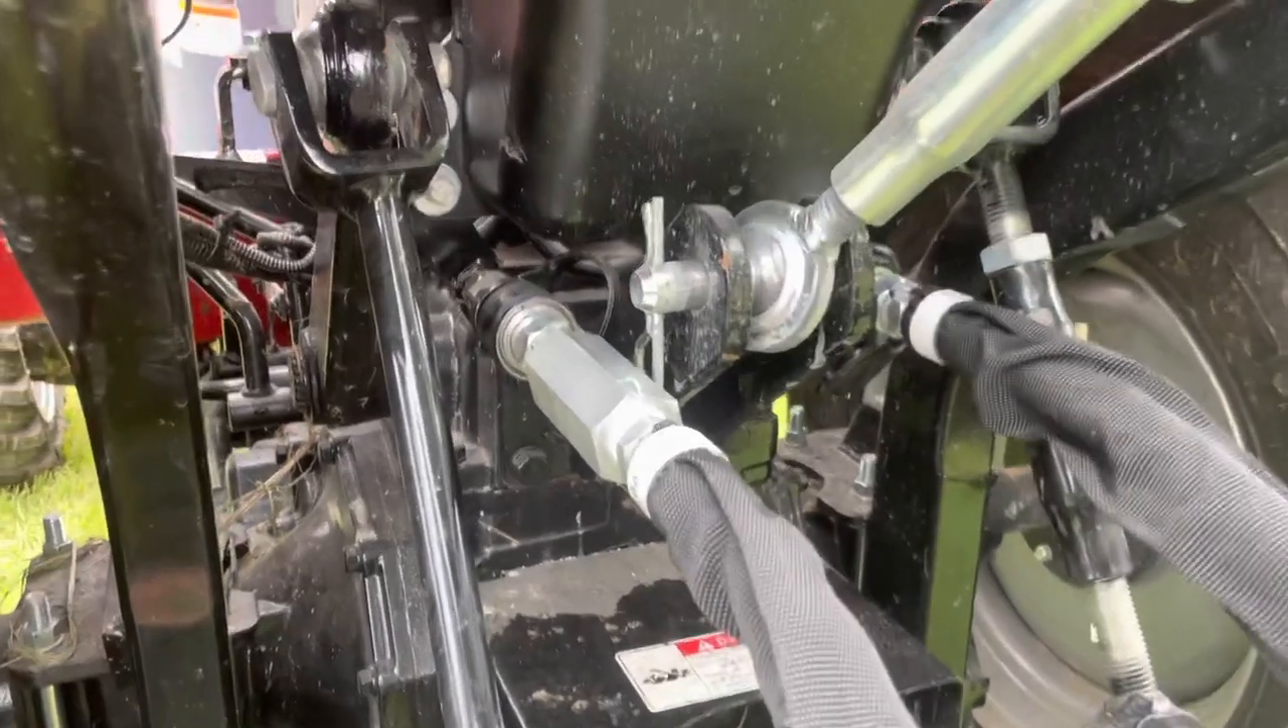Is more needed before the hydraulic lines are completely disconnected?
Yes.